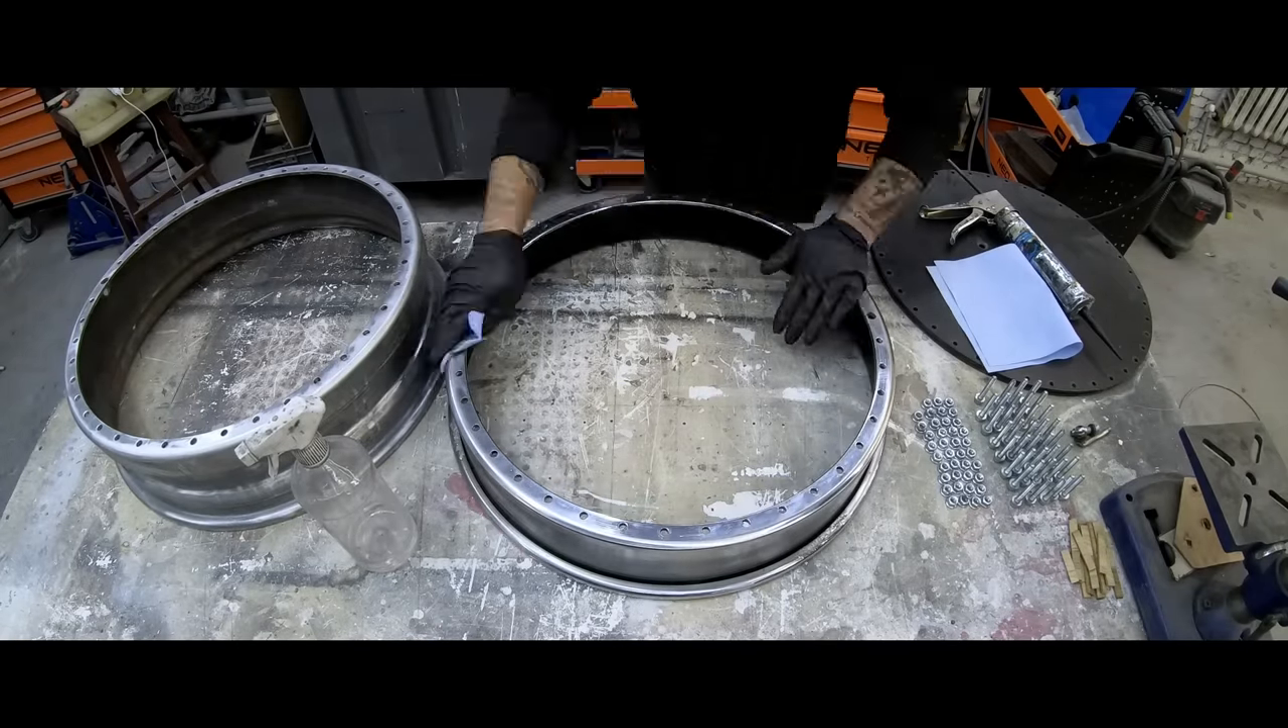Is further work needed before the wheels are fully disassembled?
No.